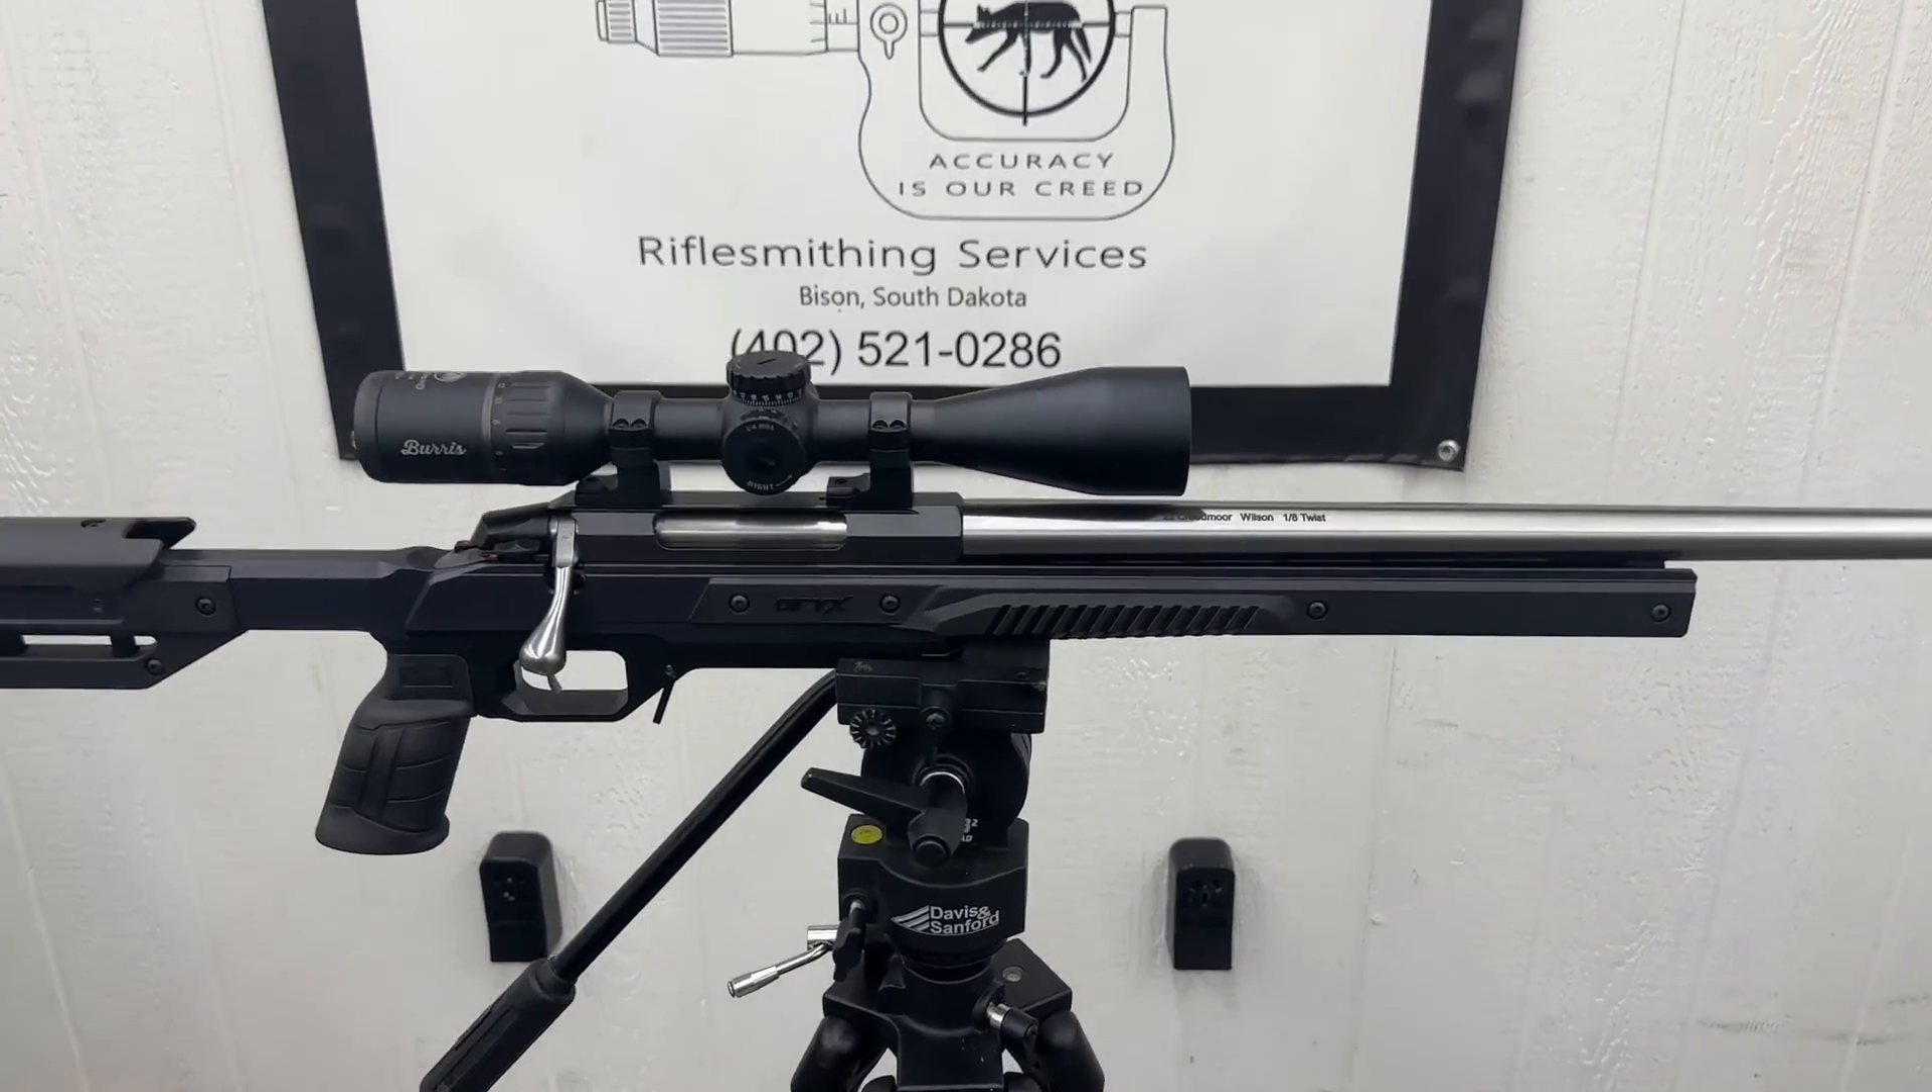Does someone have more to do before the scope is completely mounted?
No.